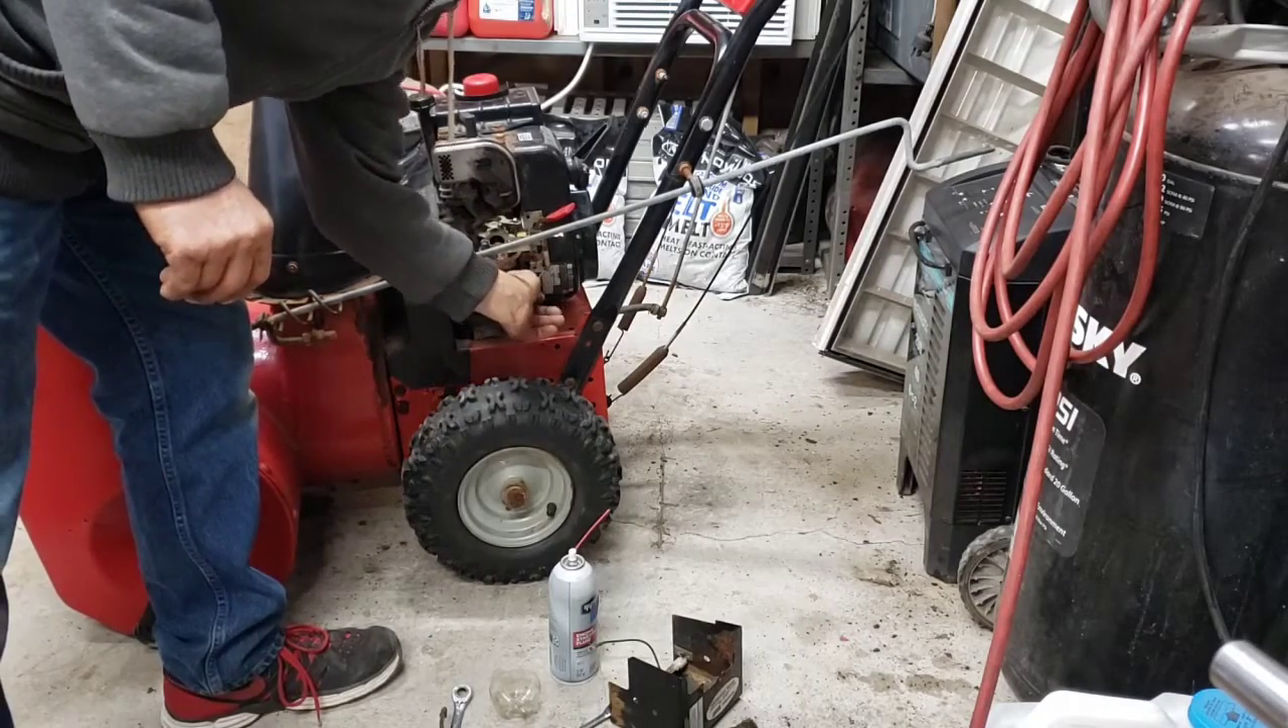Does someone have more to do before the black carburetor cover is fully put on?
Yes.